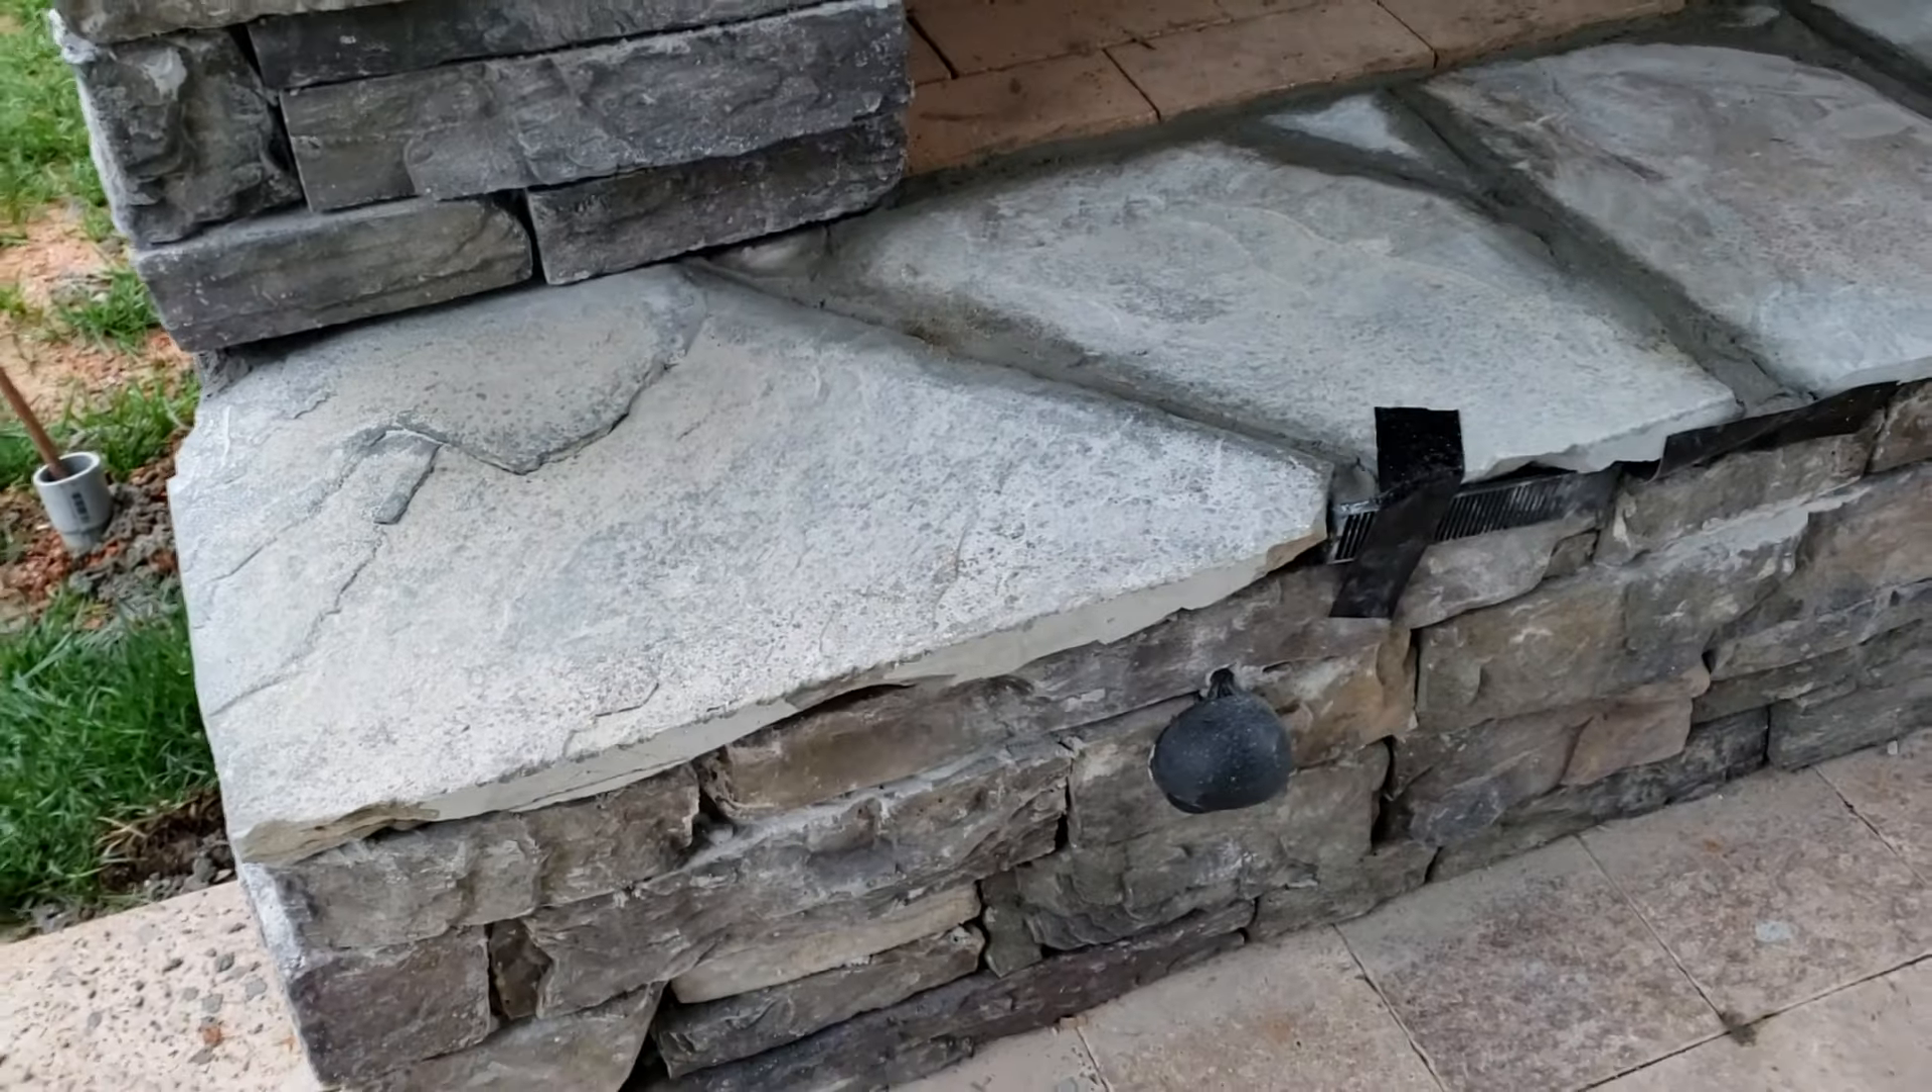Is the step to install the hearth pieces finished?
Yes.